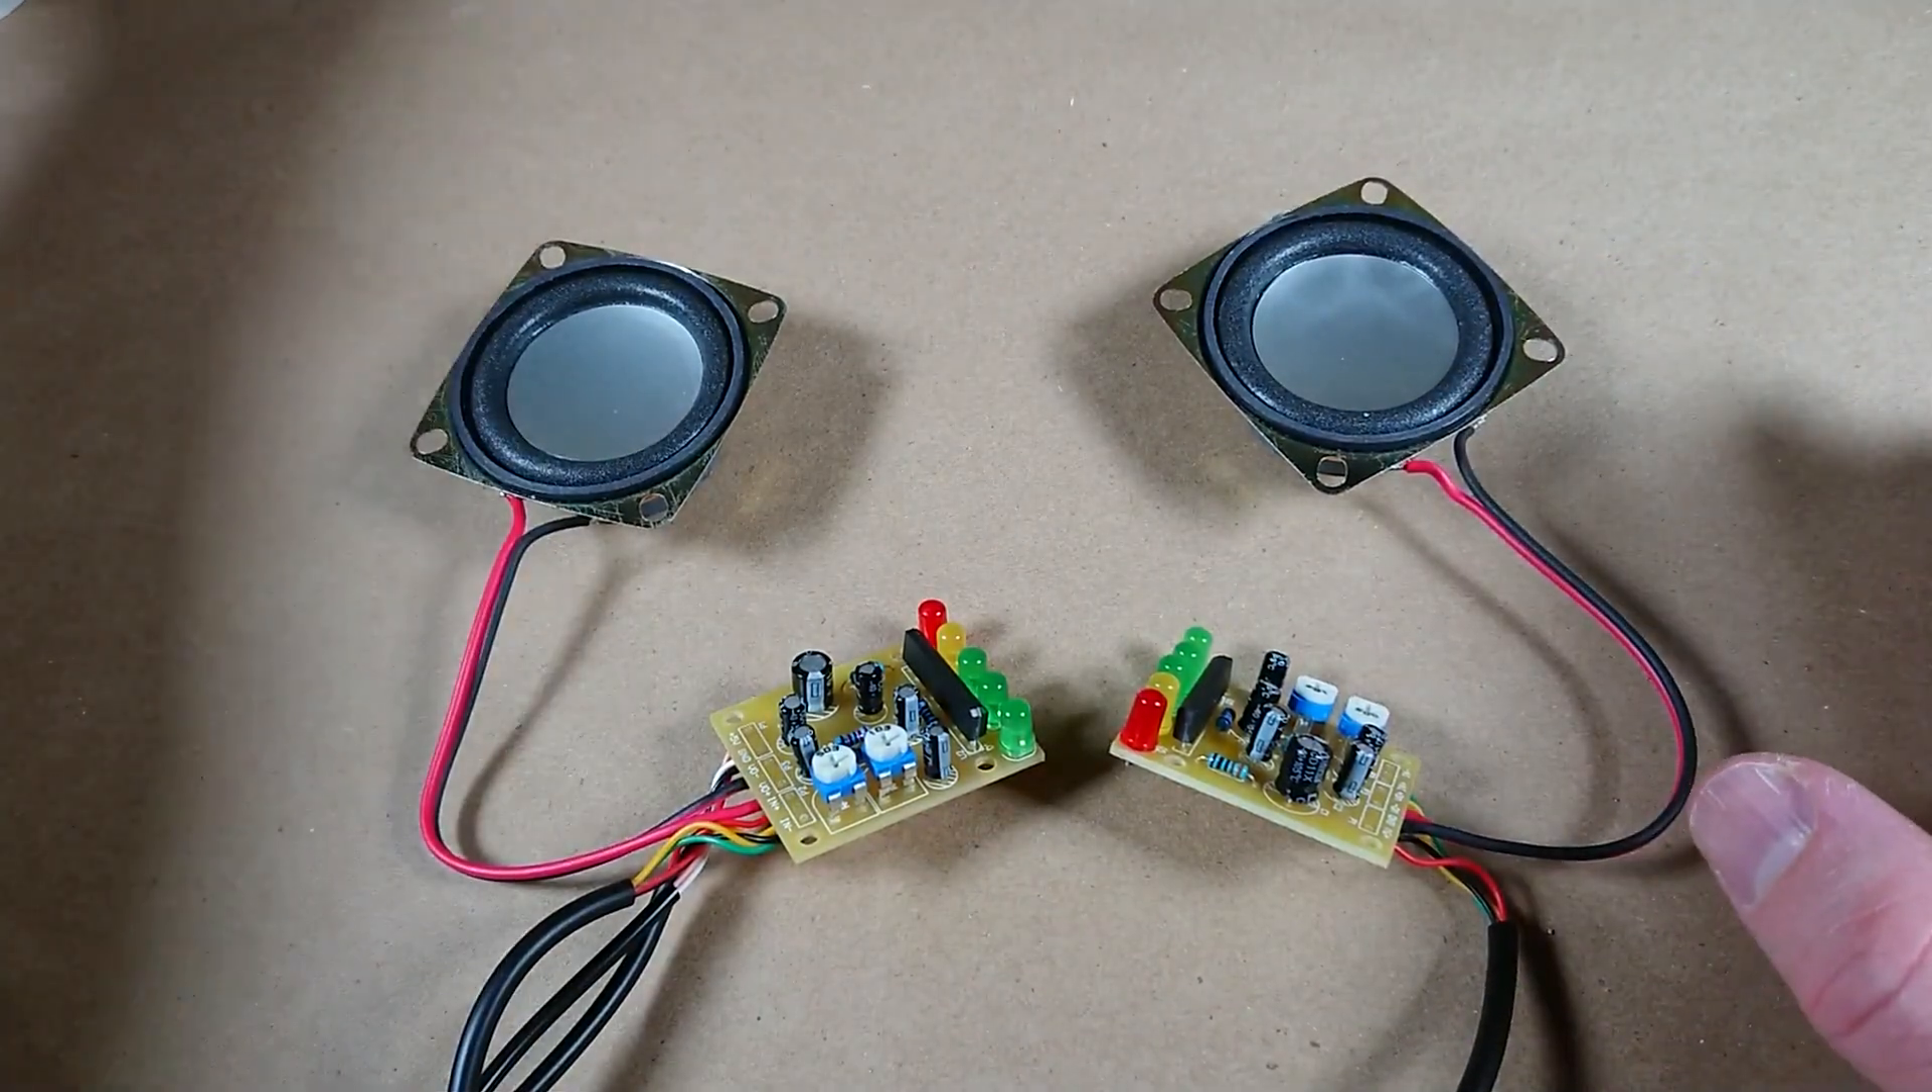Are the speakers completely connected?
Yes.